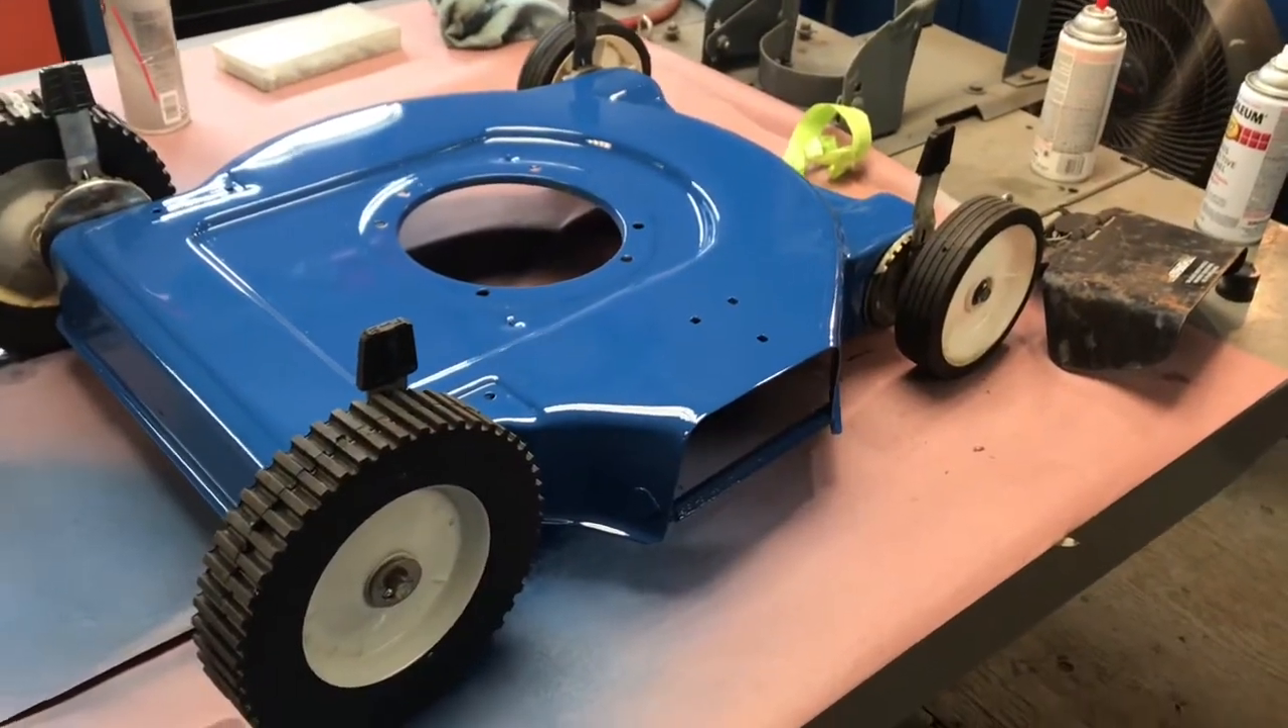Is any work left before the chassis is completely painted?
No.